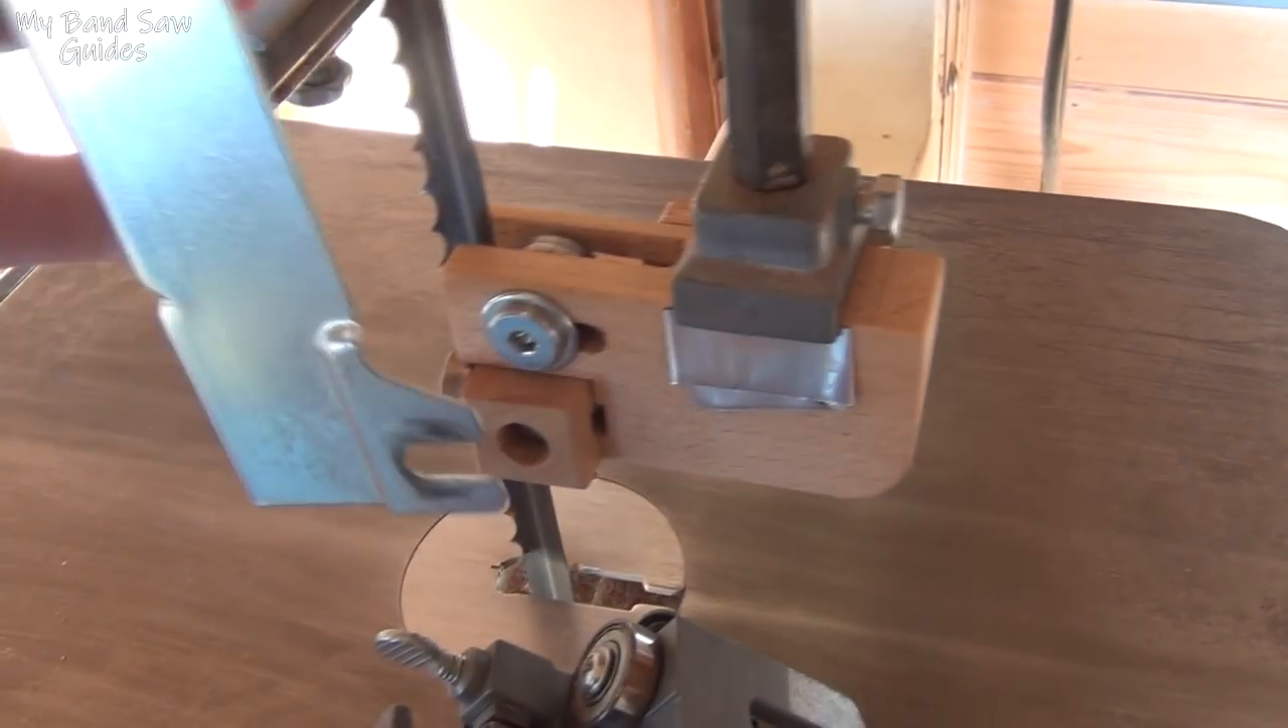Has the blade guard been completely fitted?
No.